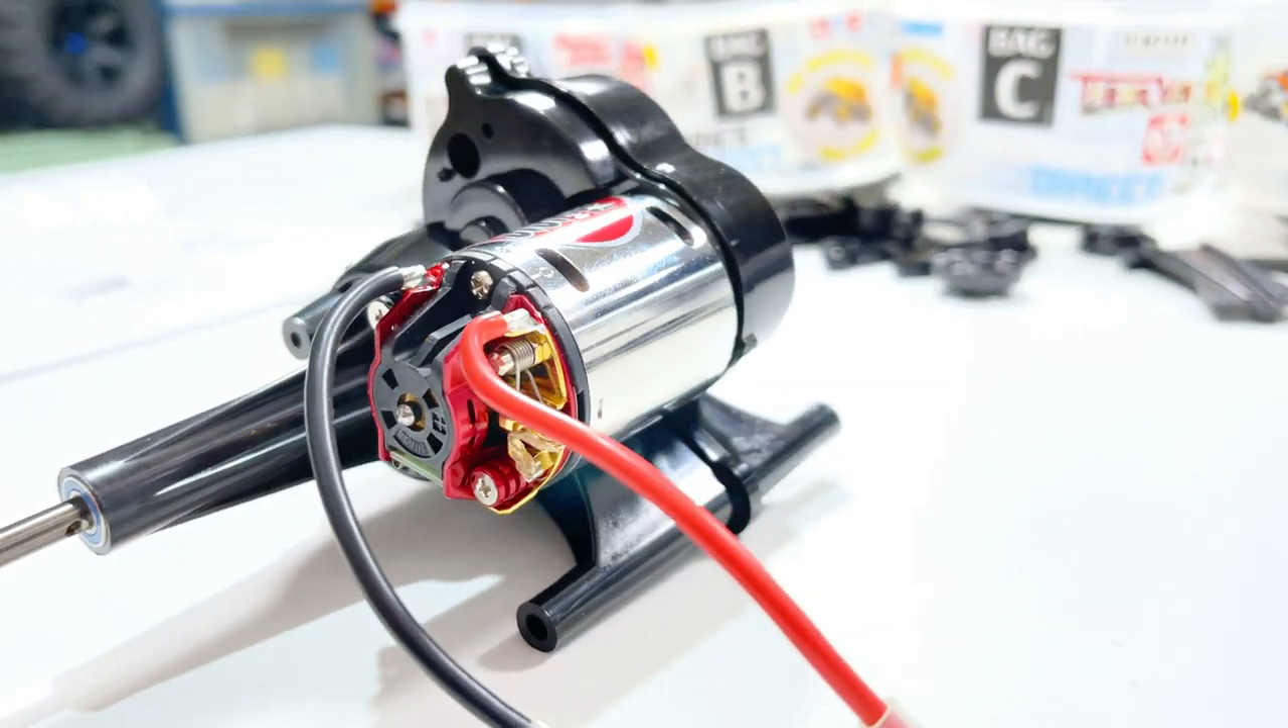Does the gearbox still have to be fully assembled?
No.